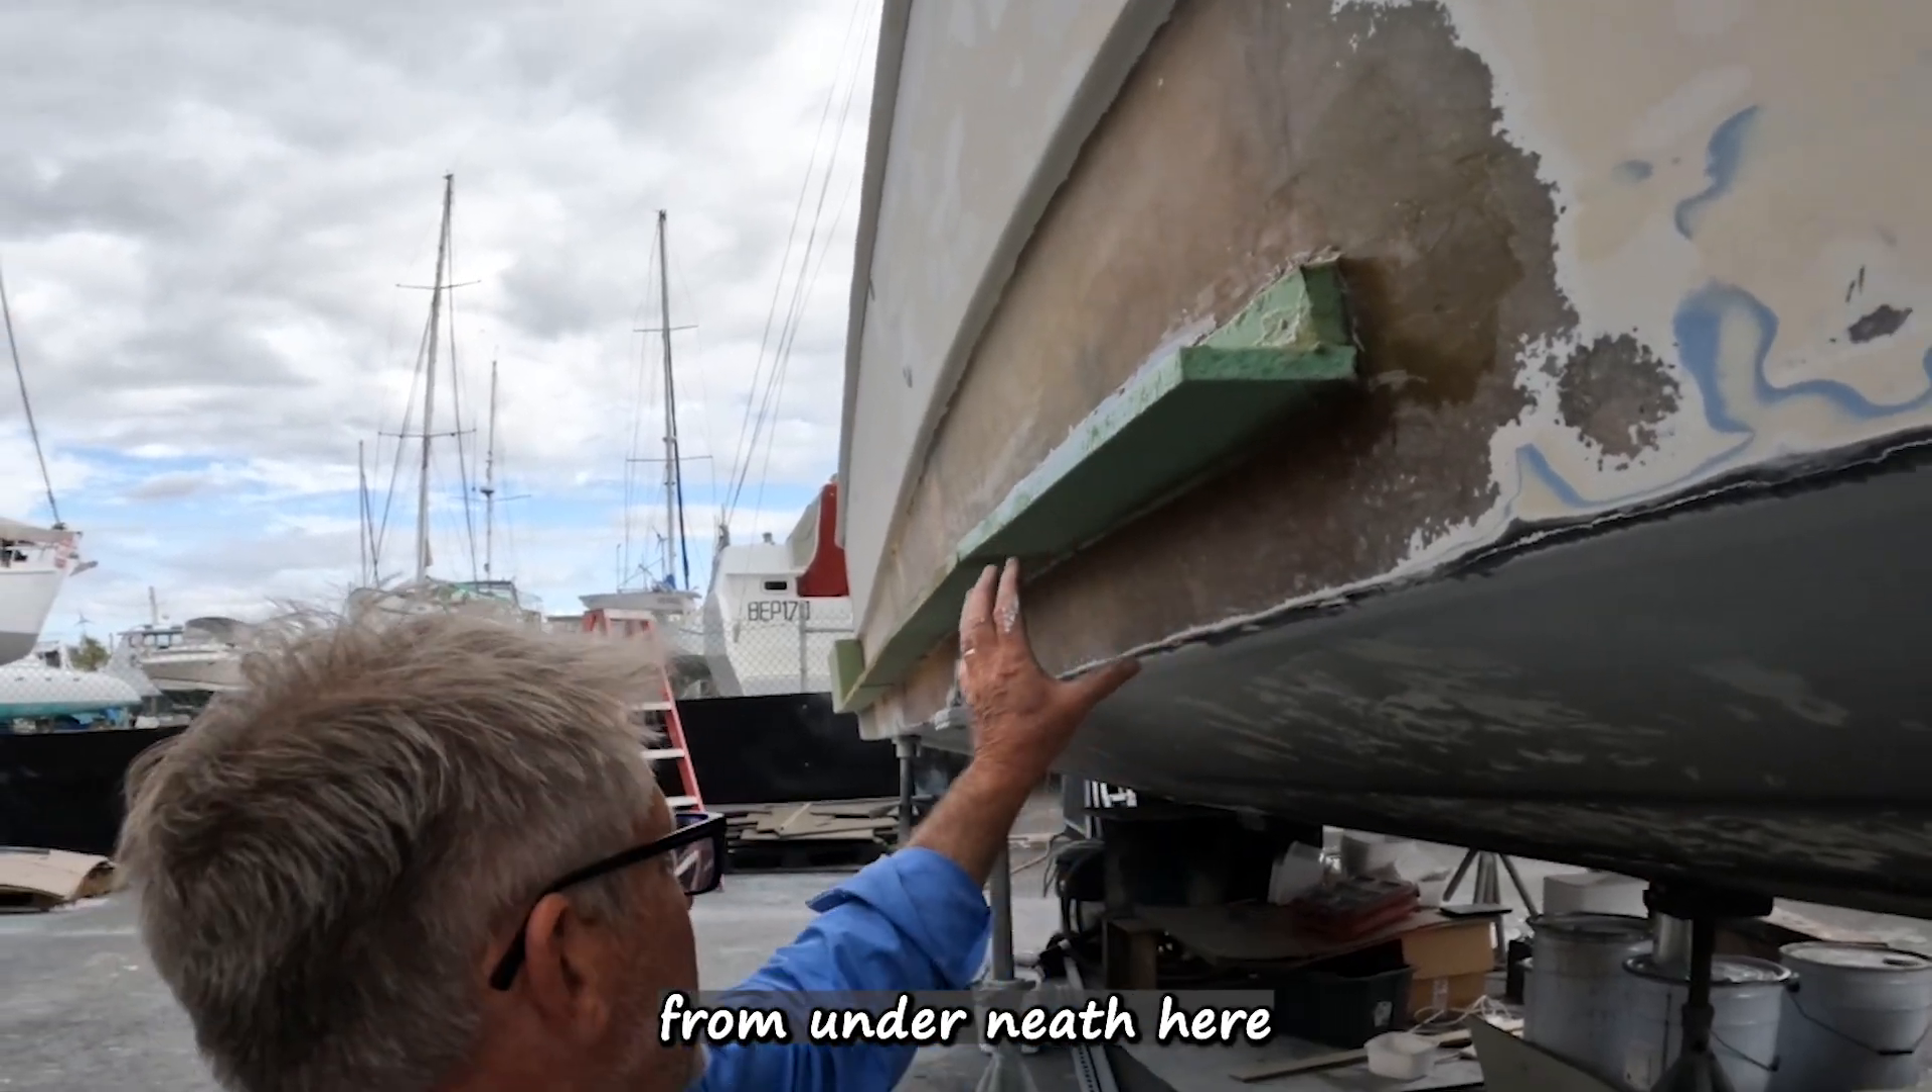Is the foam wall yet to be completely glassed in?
Yes.